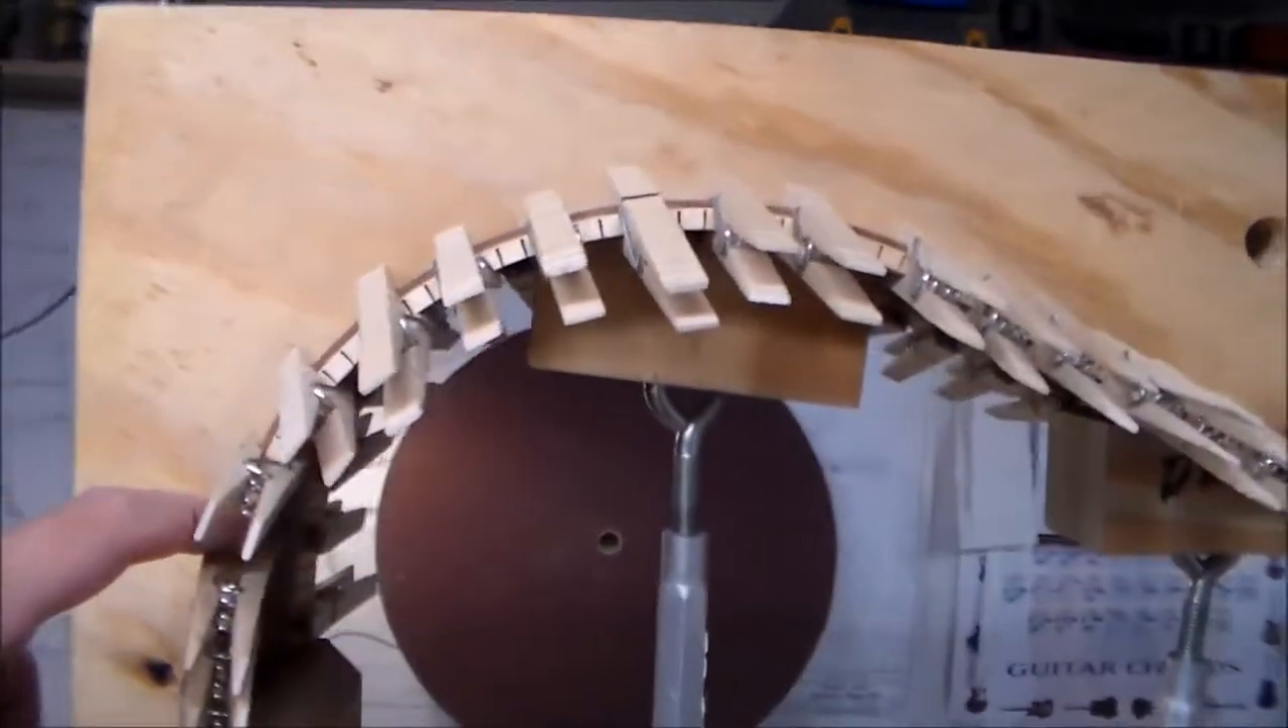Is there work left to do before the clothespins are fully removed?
Yes.